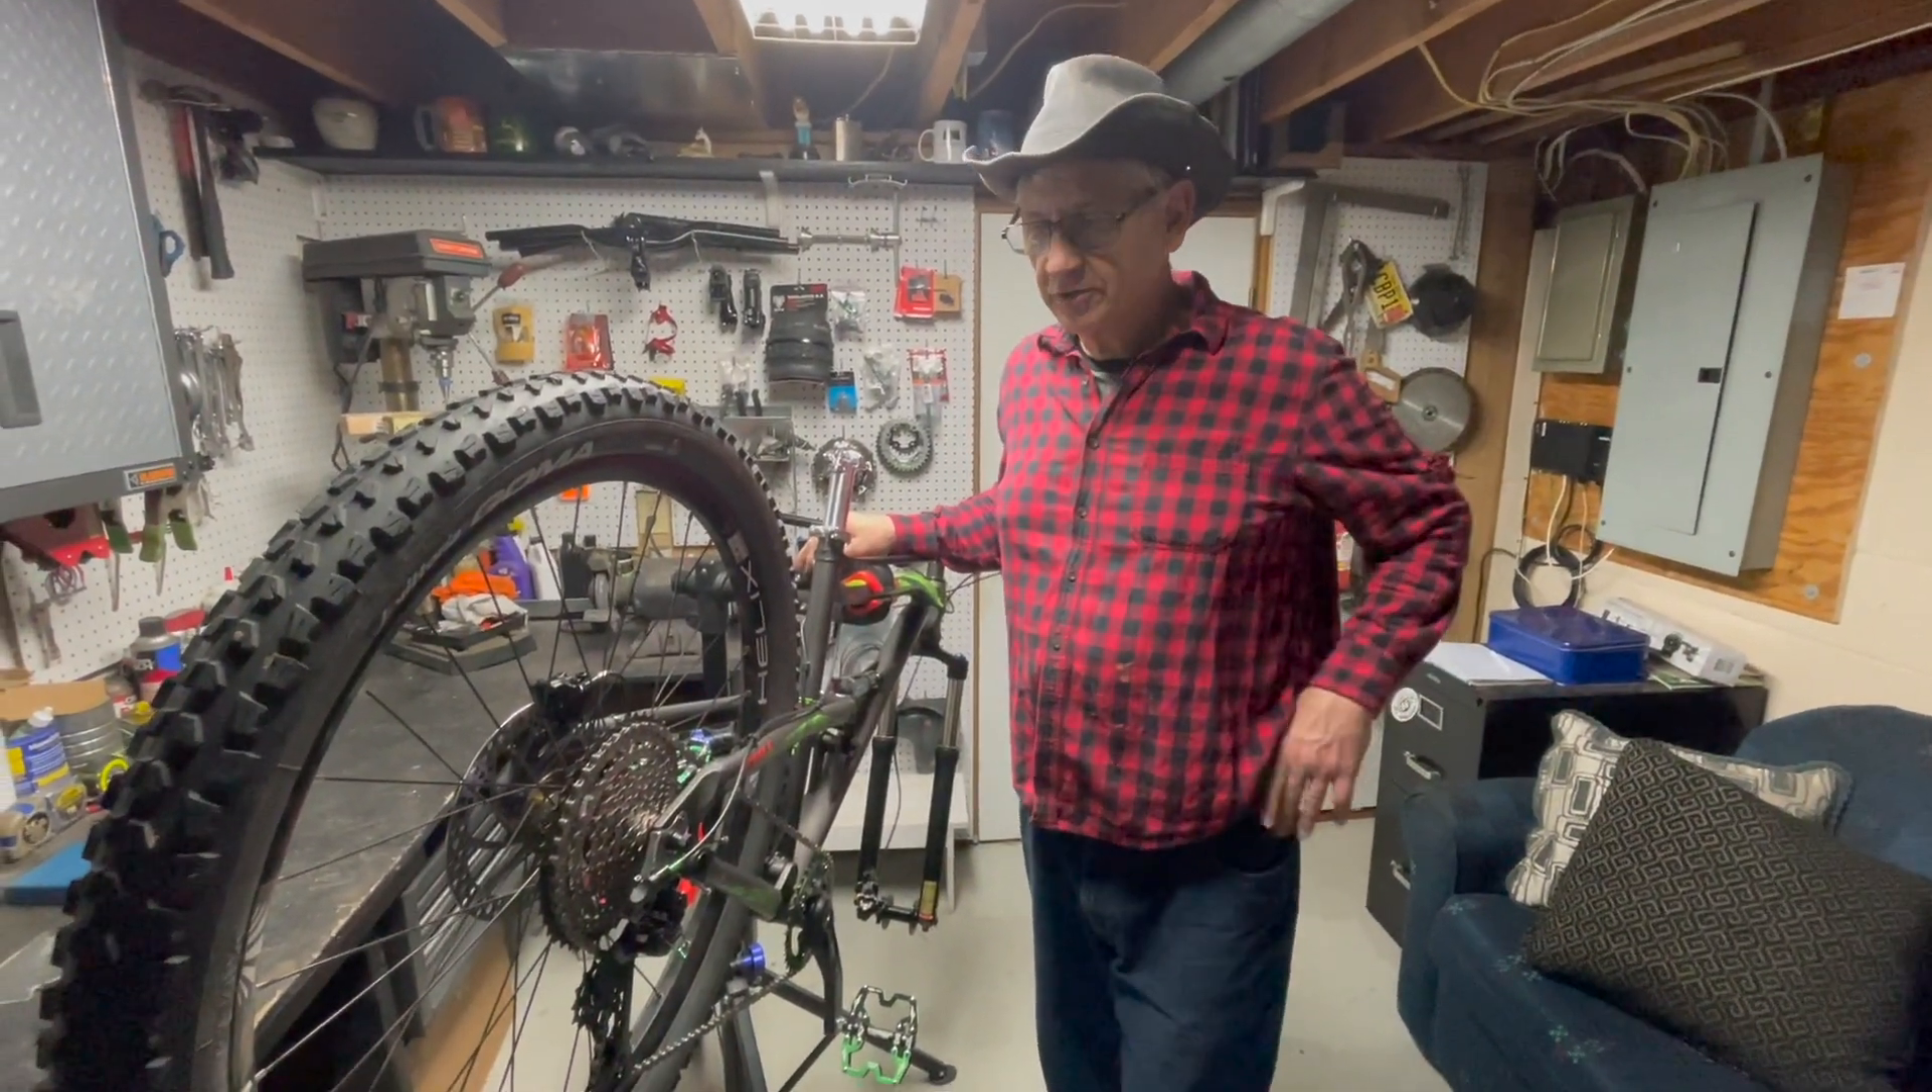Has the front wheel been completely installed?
No.